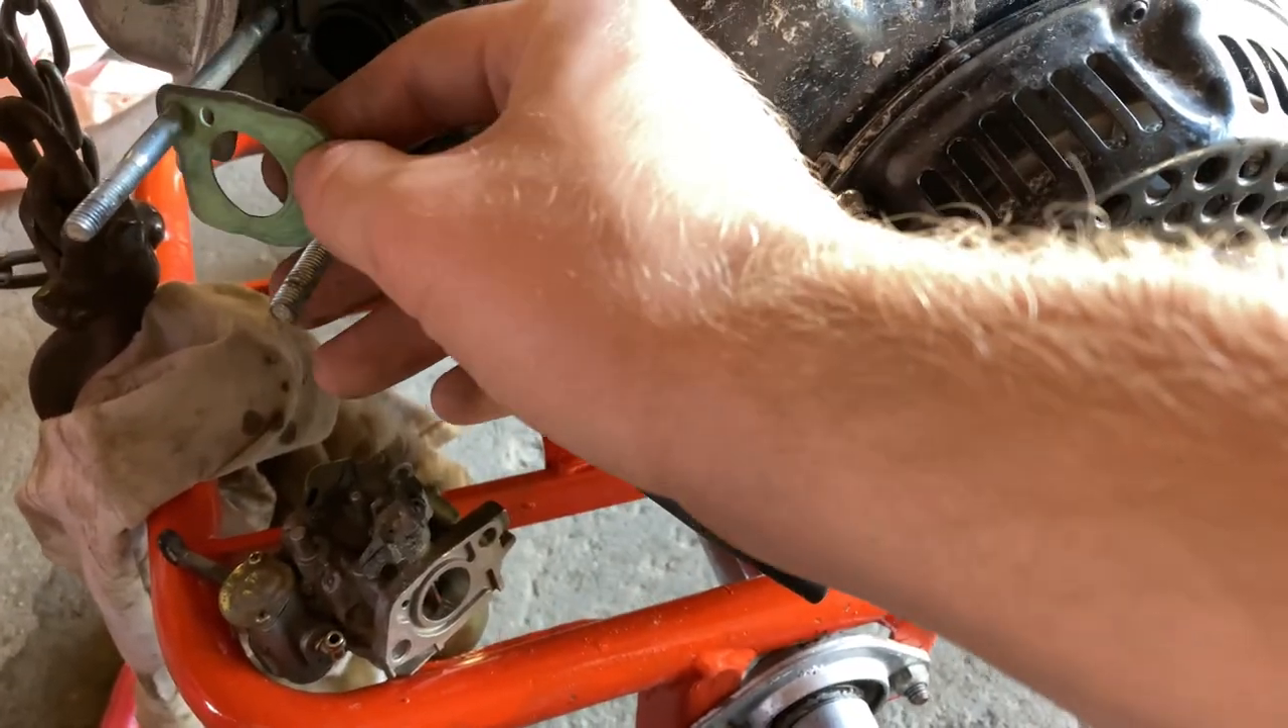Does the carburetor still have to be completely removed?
No.